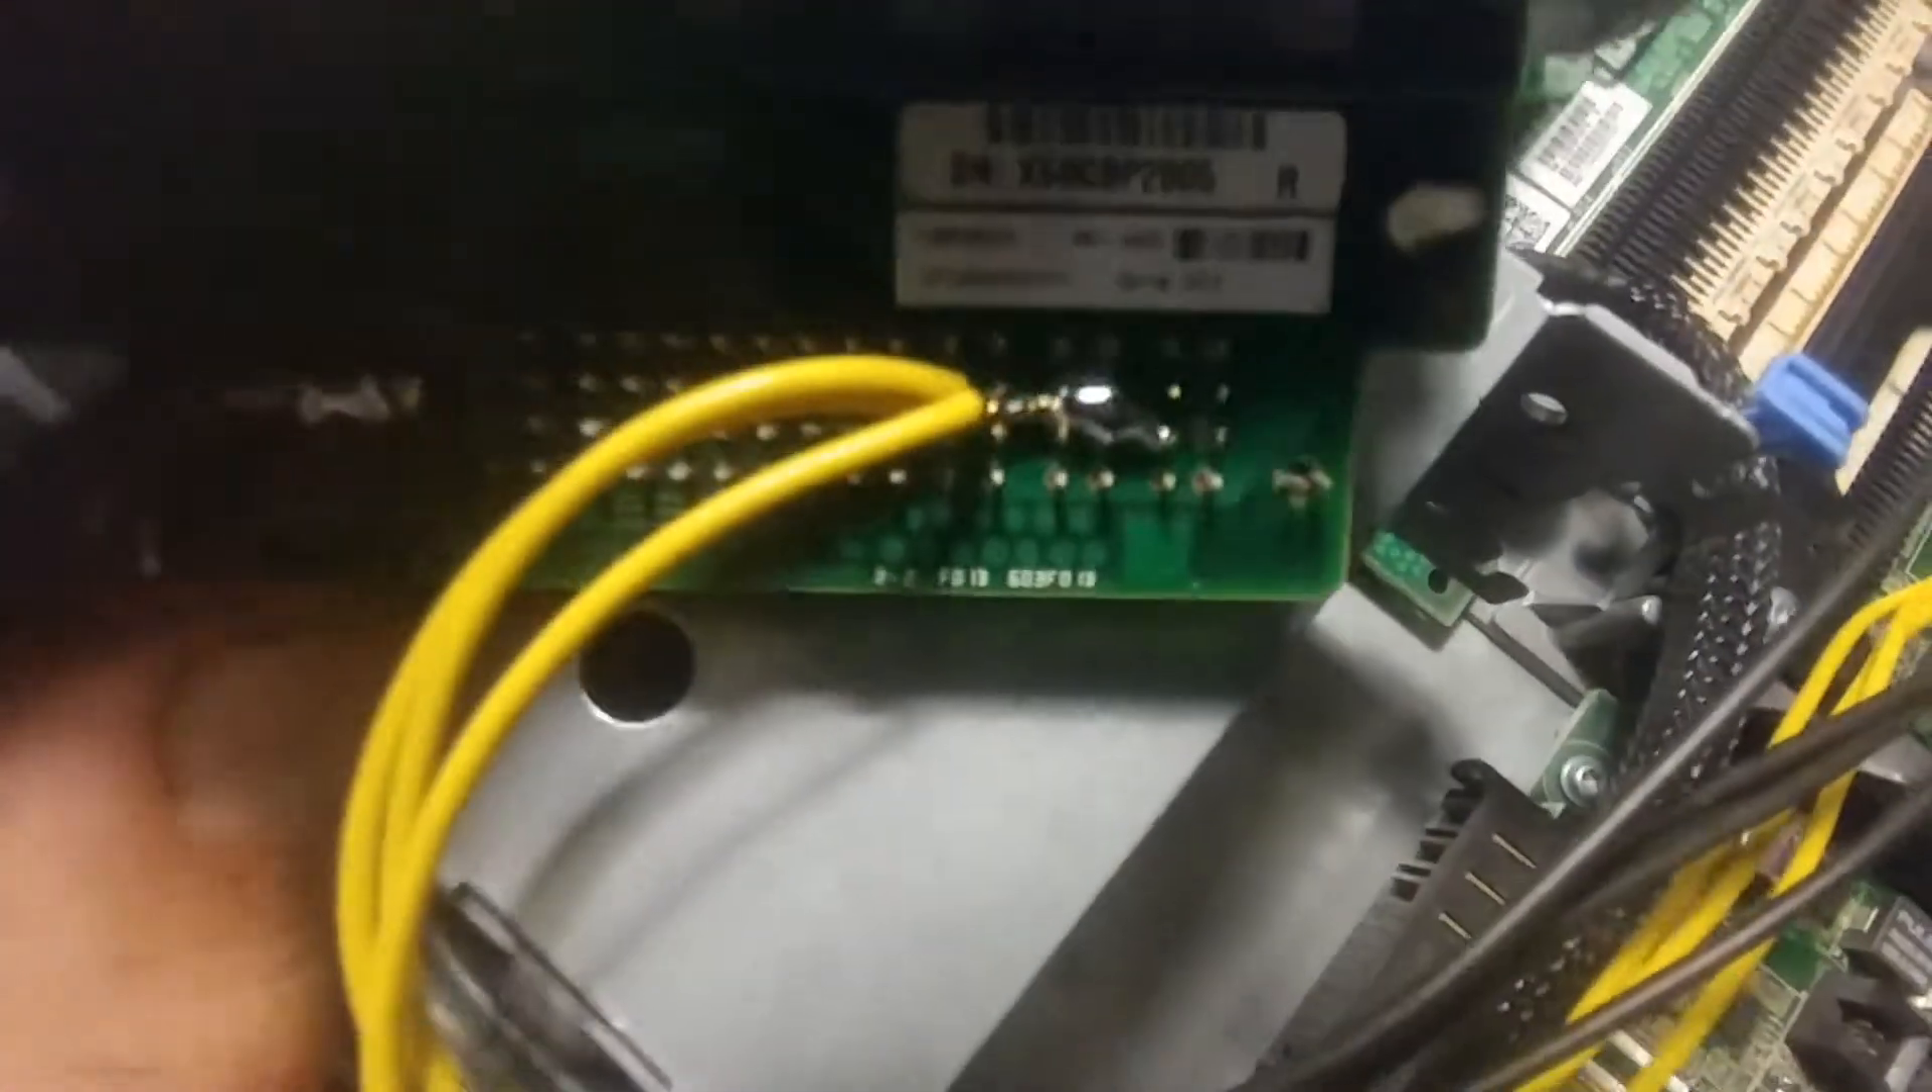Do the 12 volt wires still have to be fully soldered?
No.